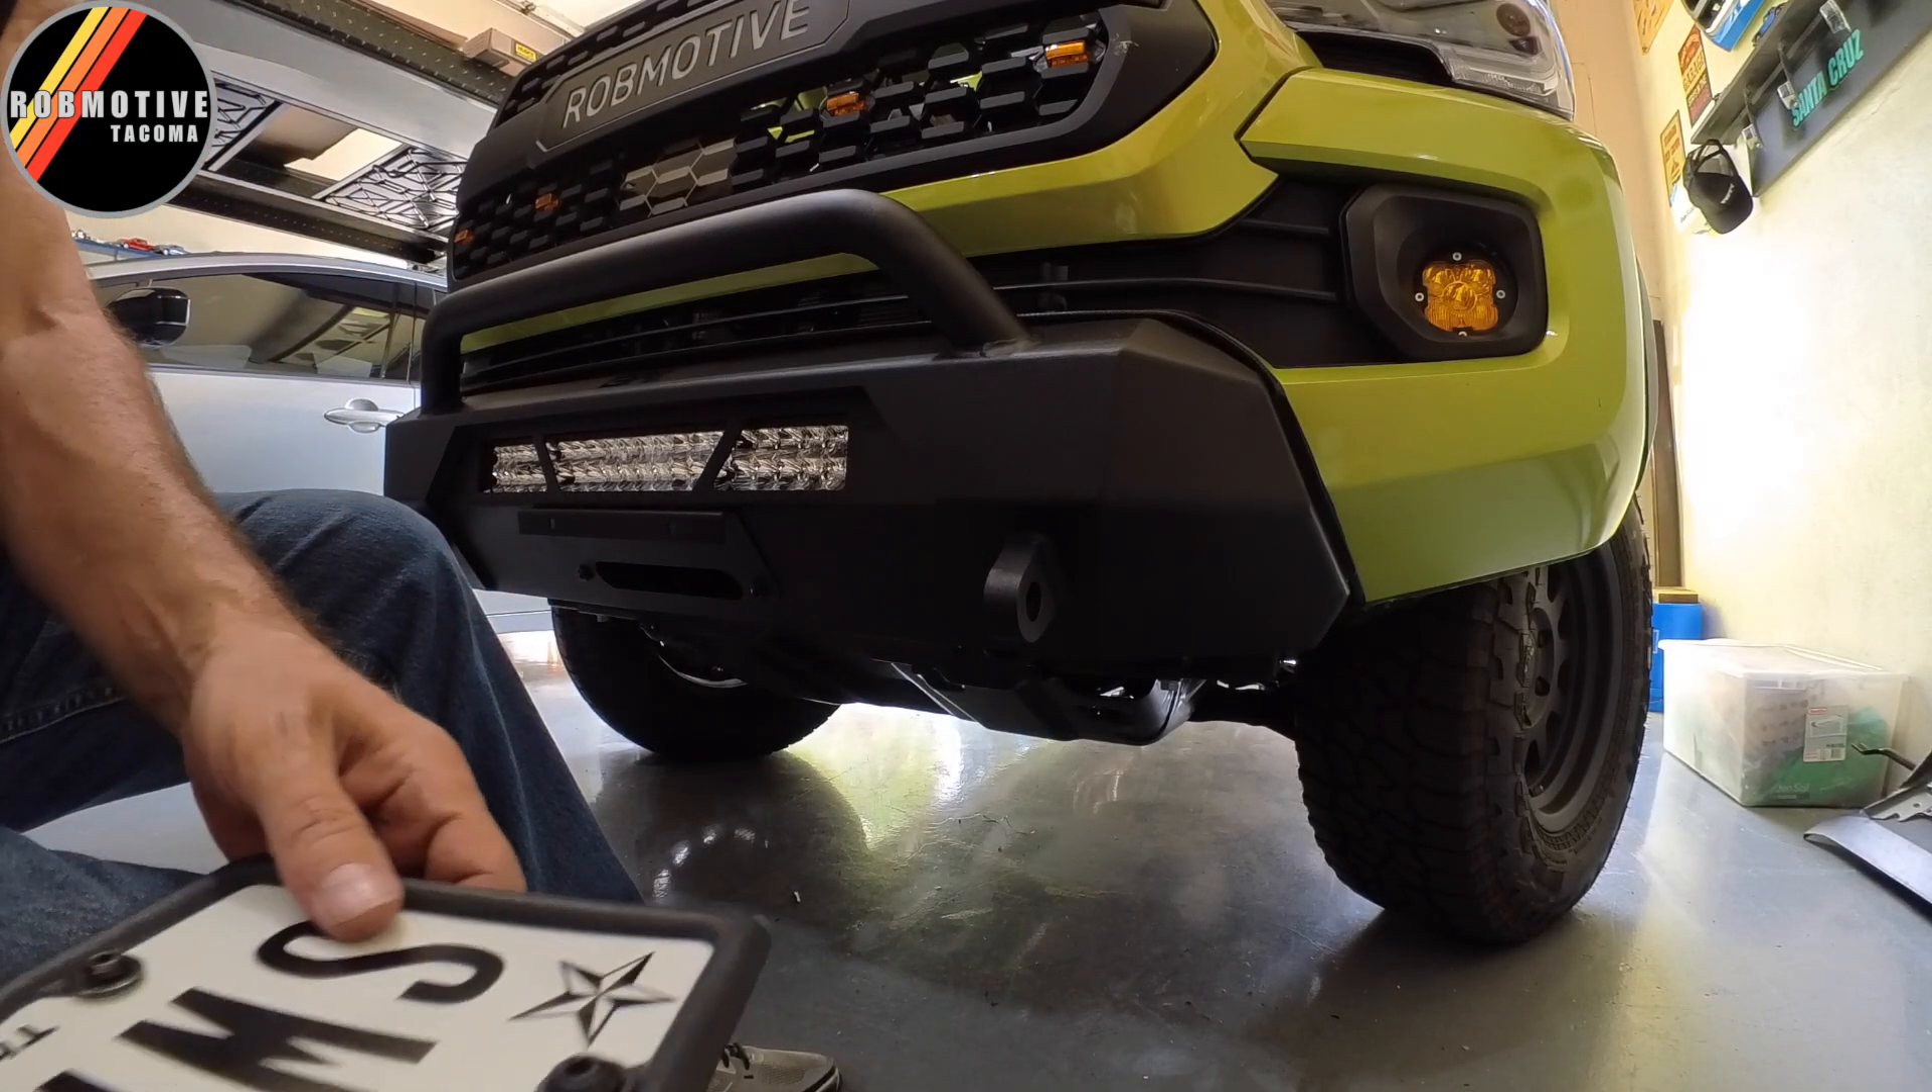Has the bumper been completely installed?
Yes.